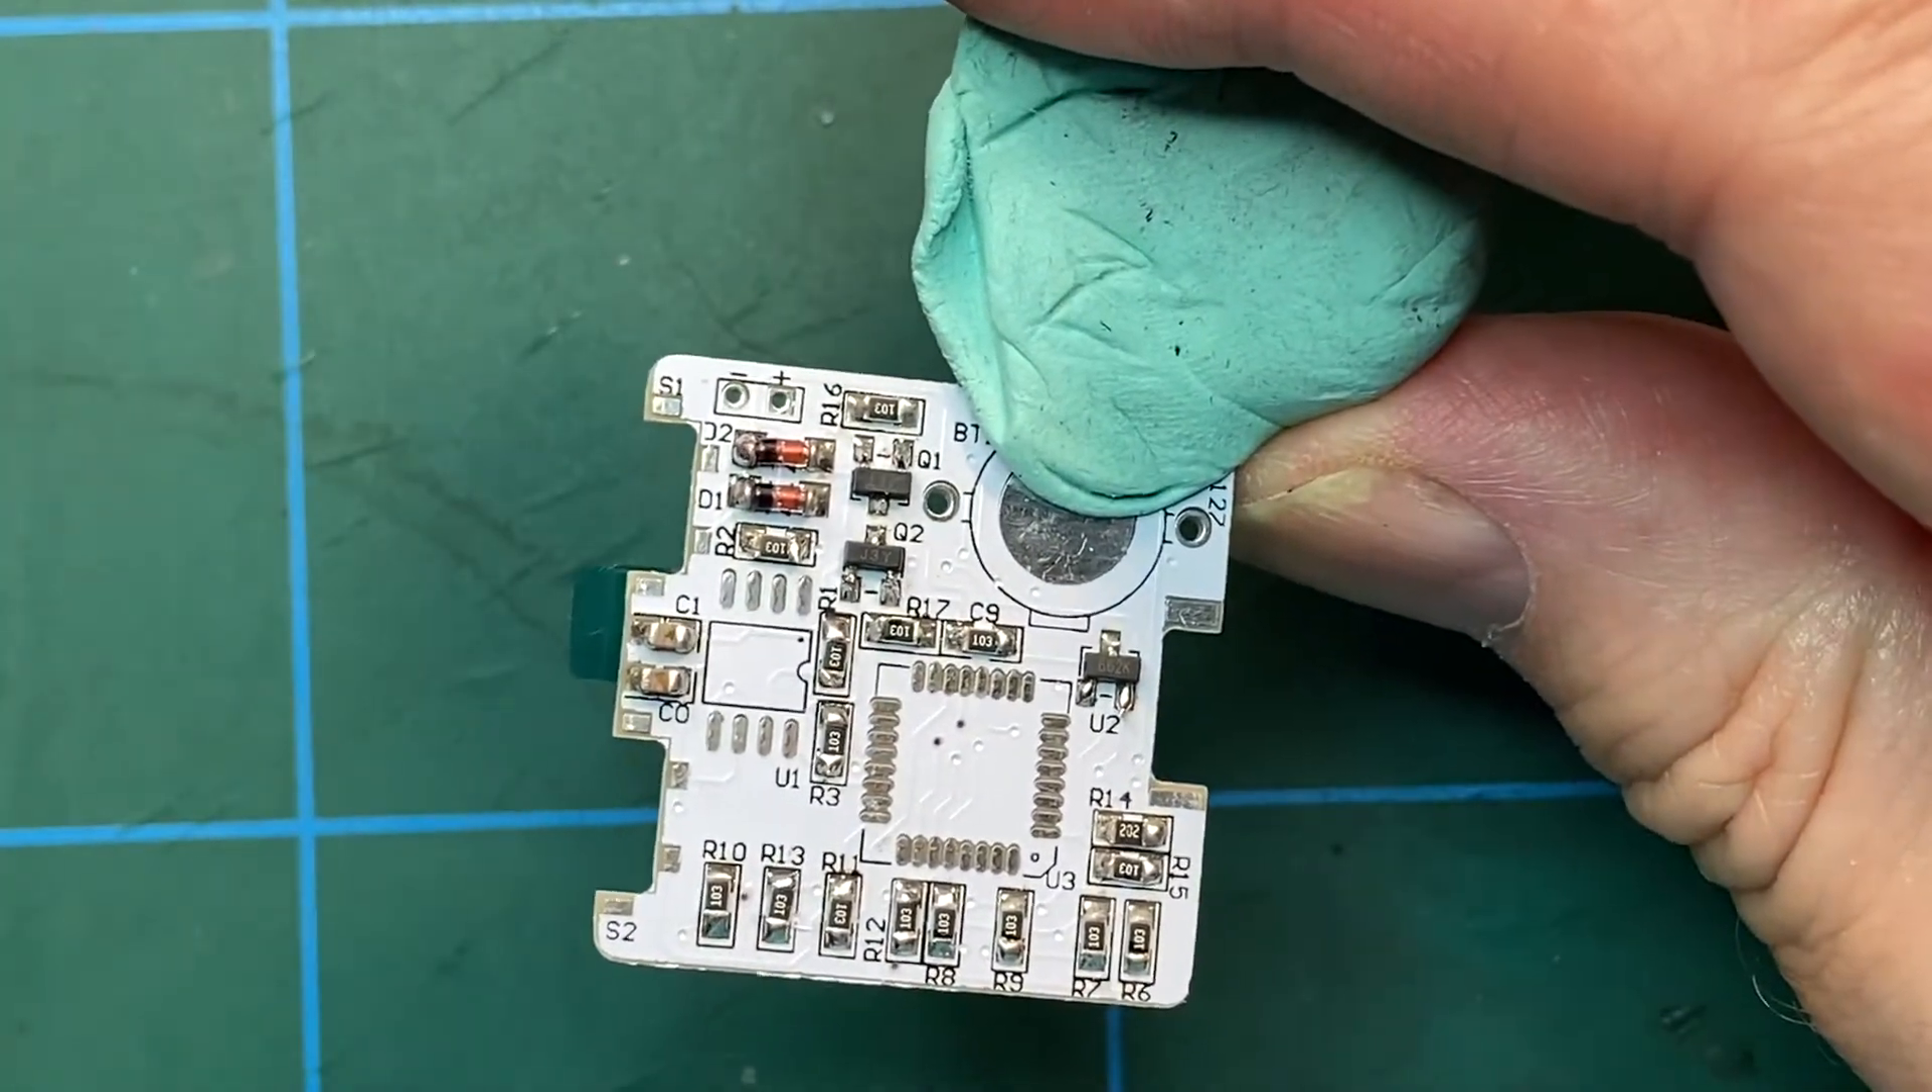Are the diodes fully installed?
Yes.